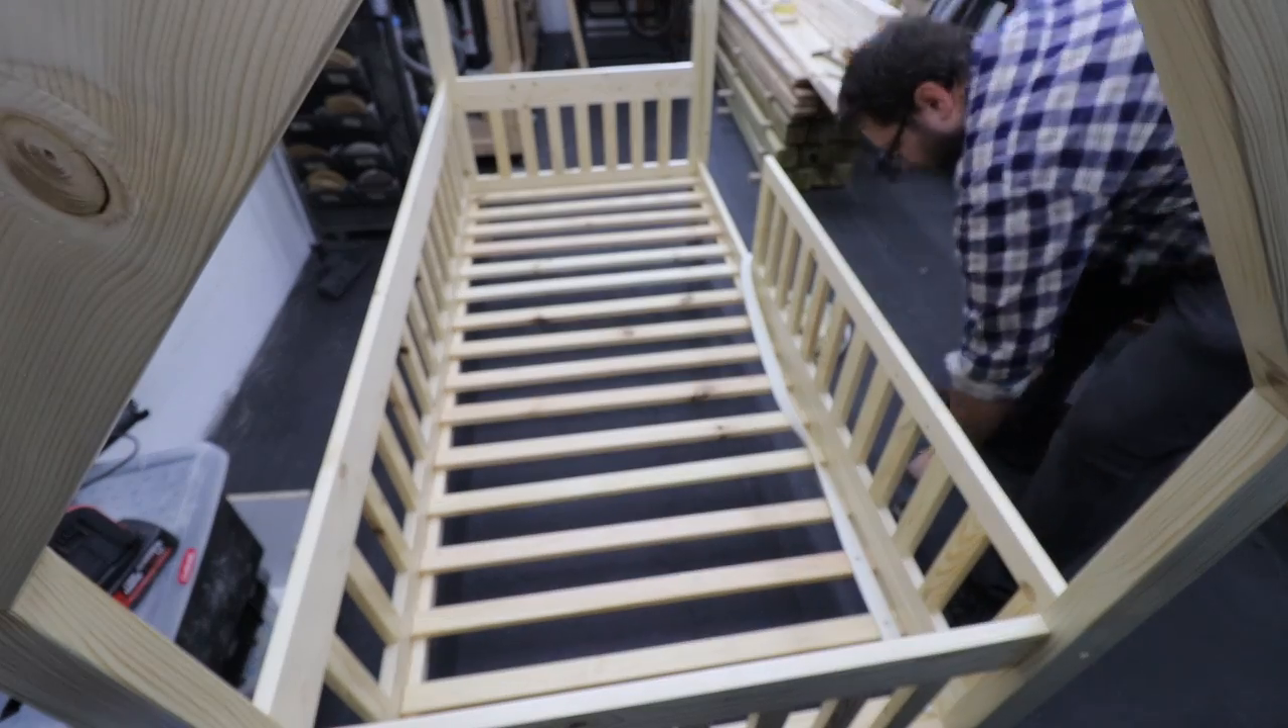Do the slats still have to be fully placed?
No.